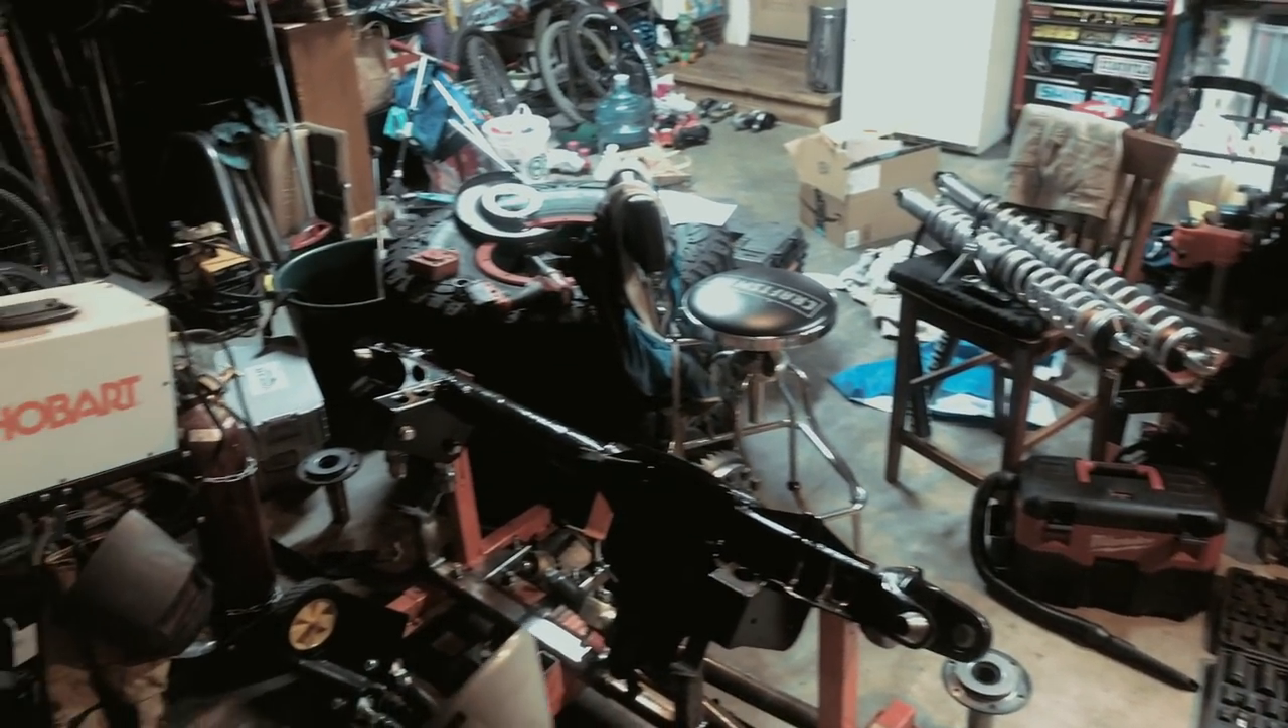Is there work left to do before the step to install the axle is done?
Yes.